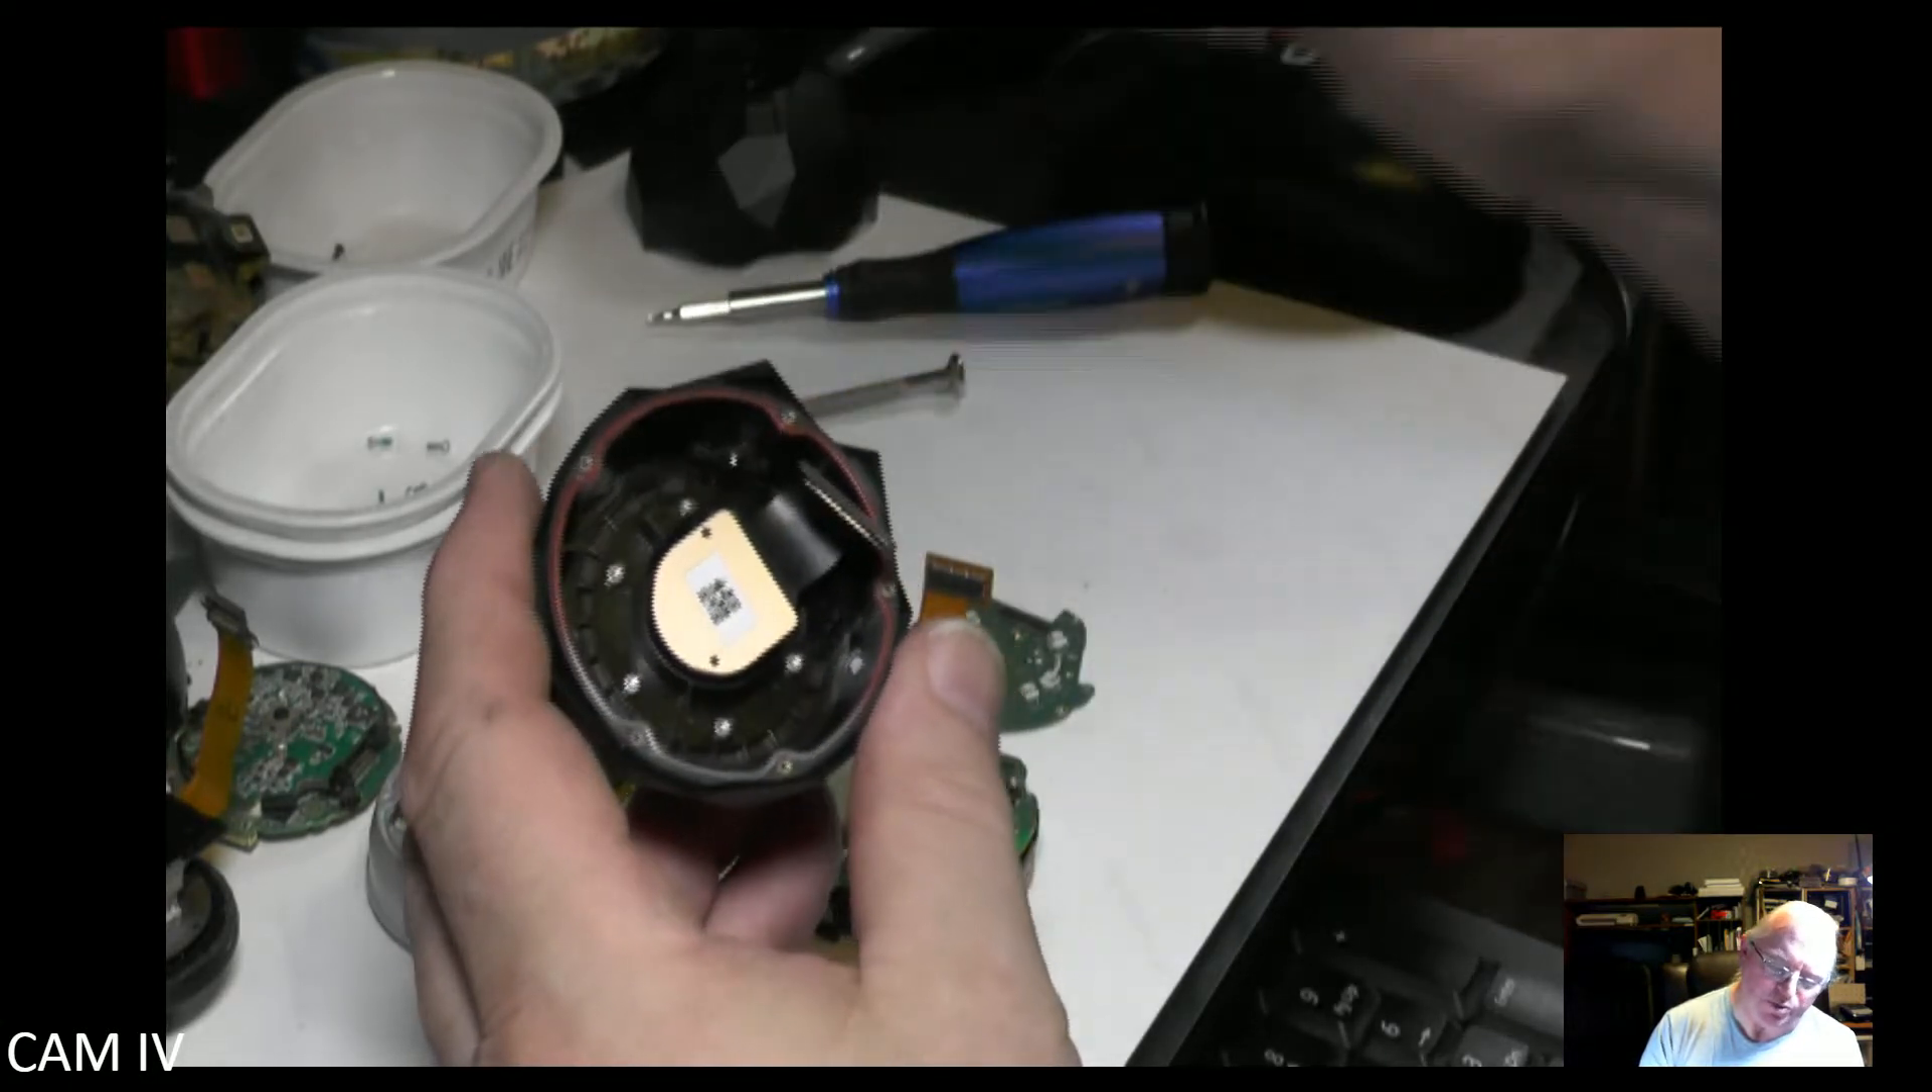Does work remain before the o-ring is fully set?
No.